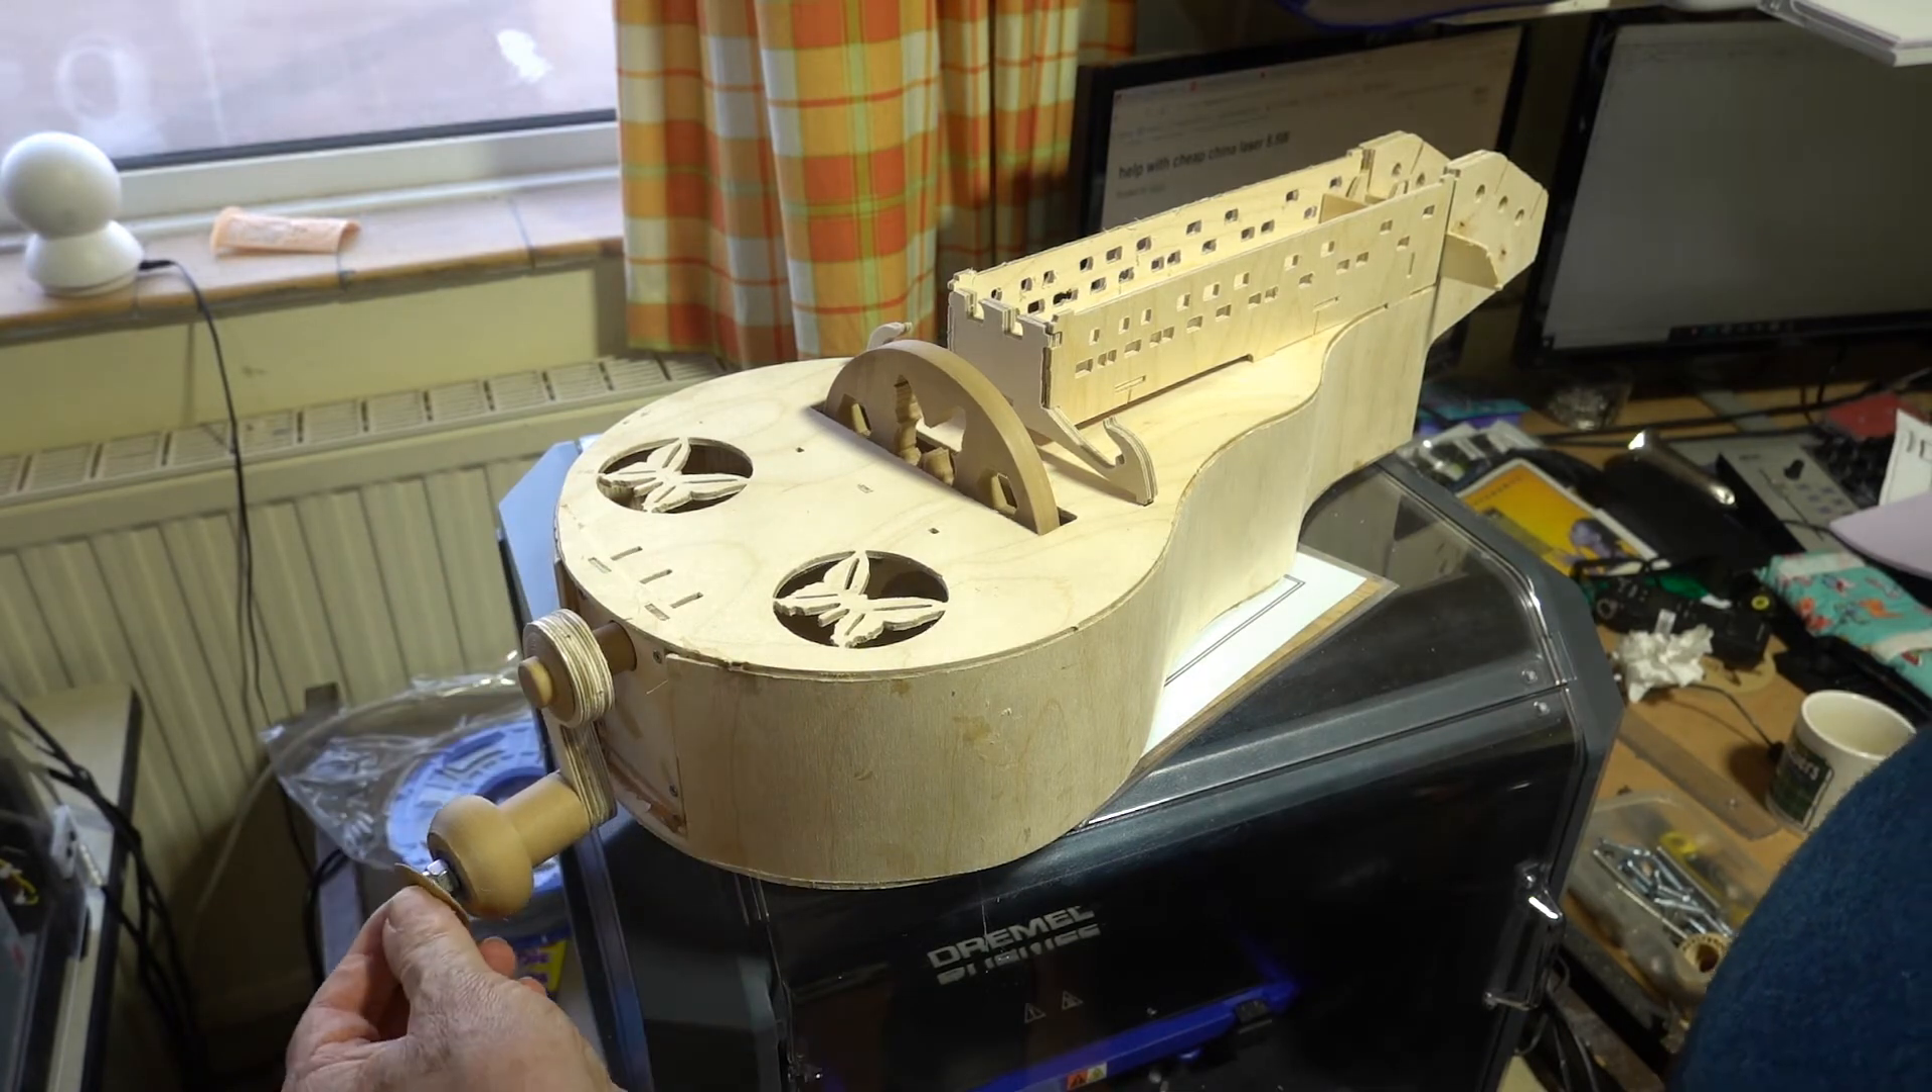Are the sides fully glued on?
Yes.